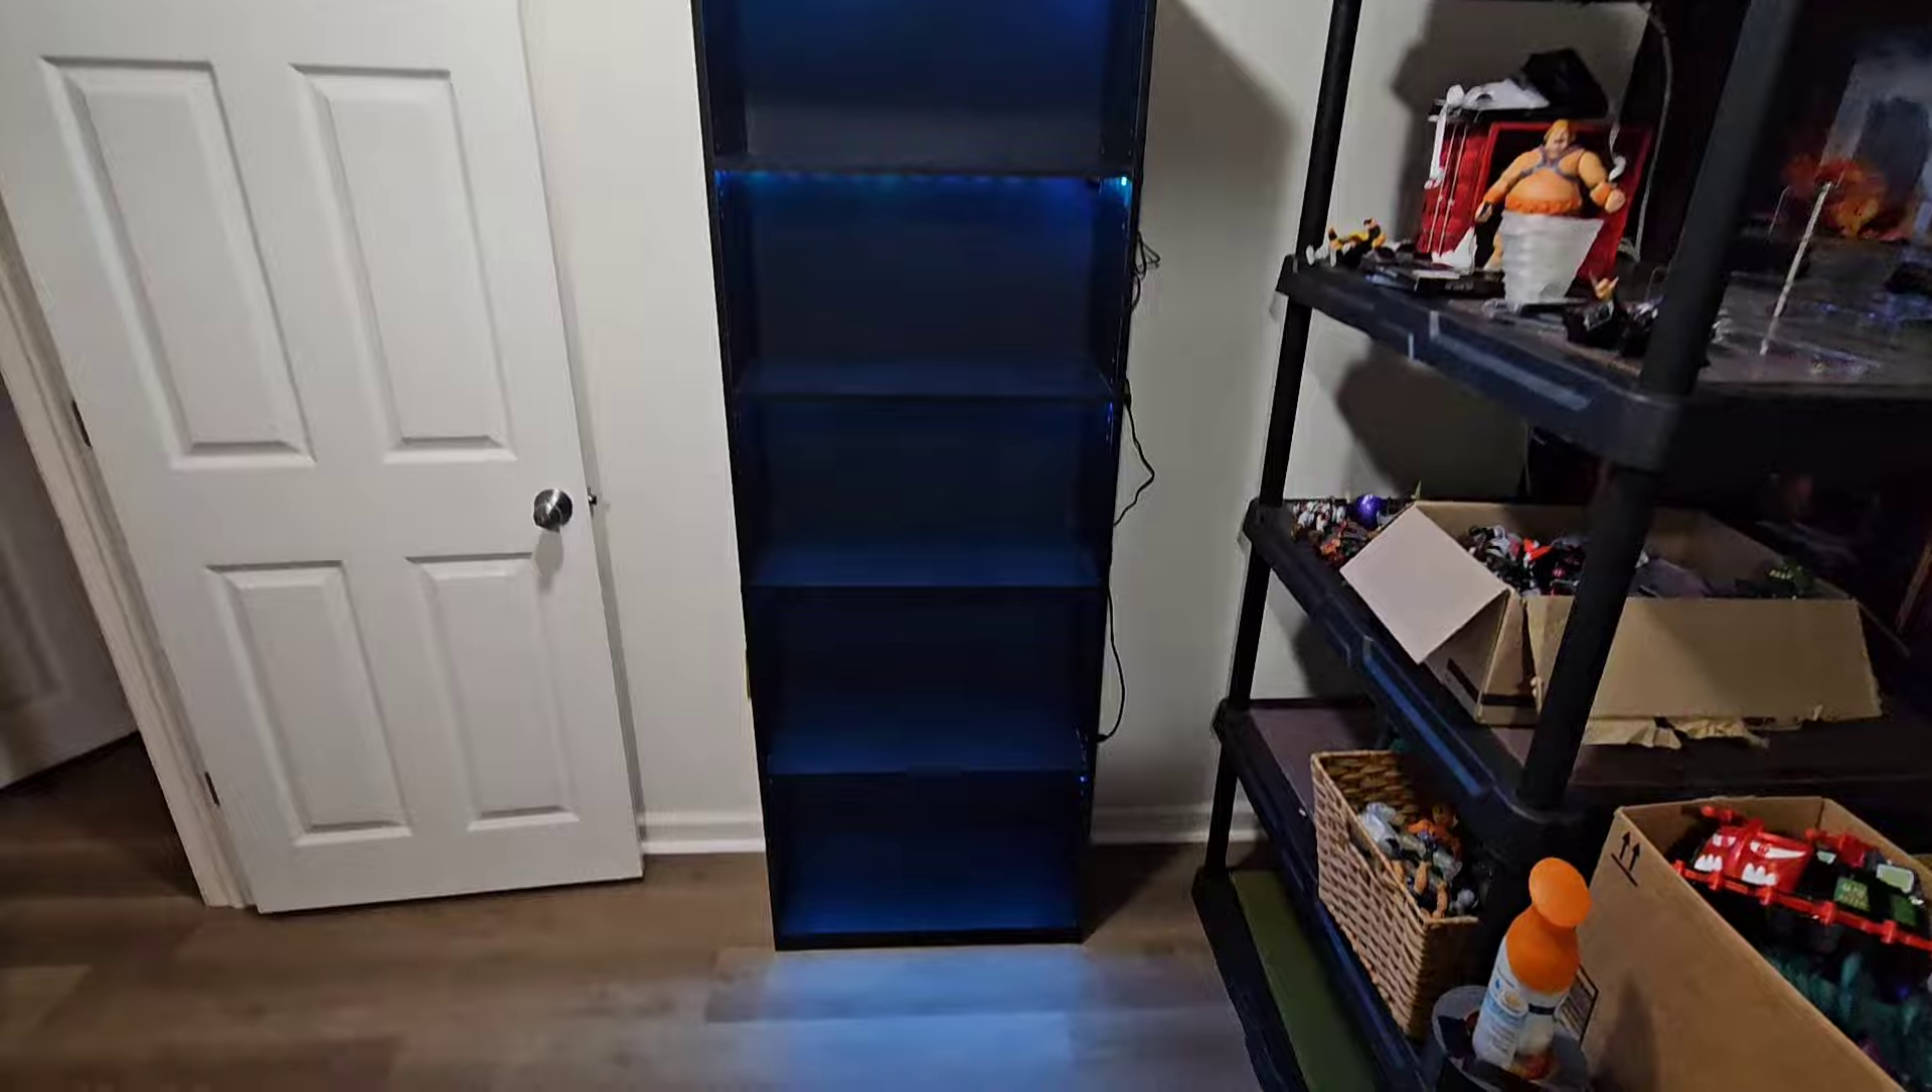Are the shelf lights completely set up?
Yes.